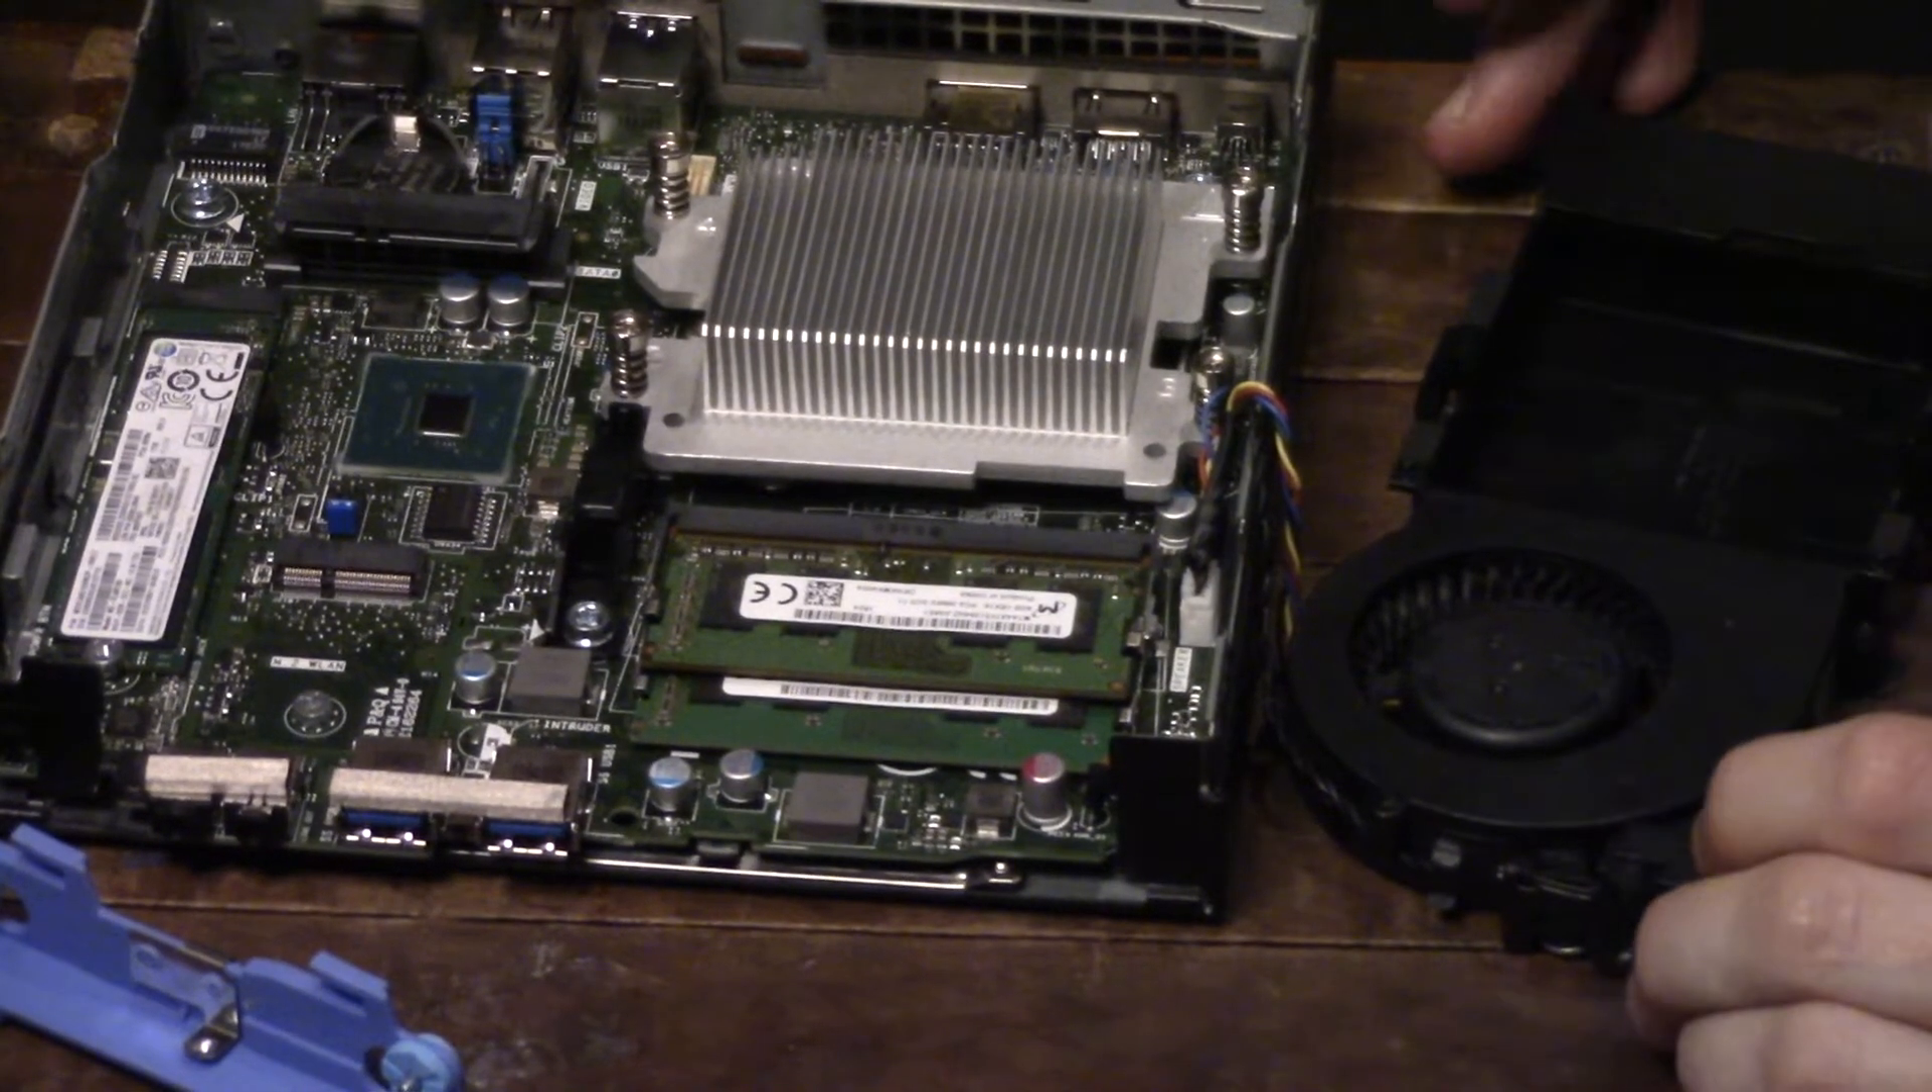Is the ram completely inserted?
Yes.